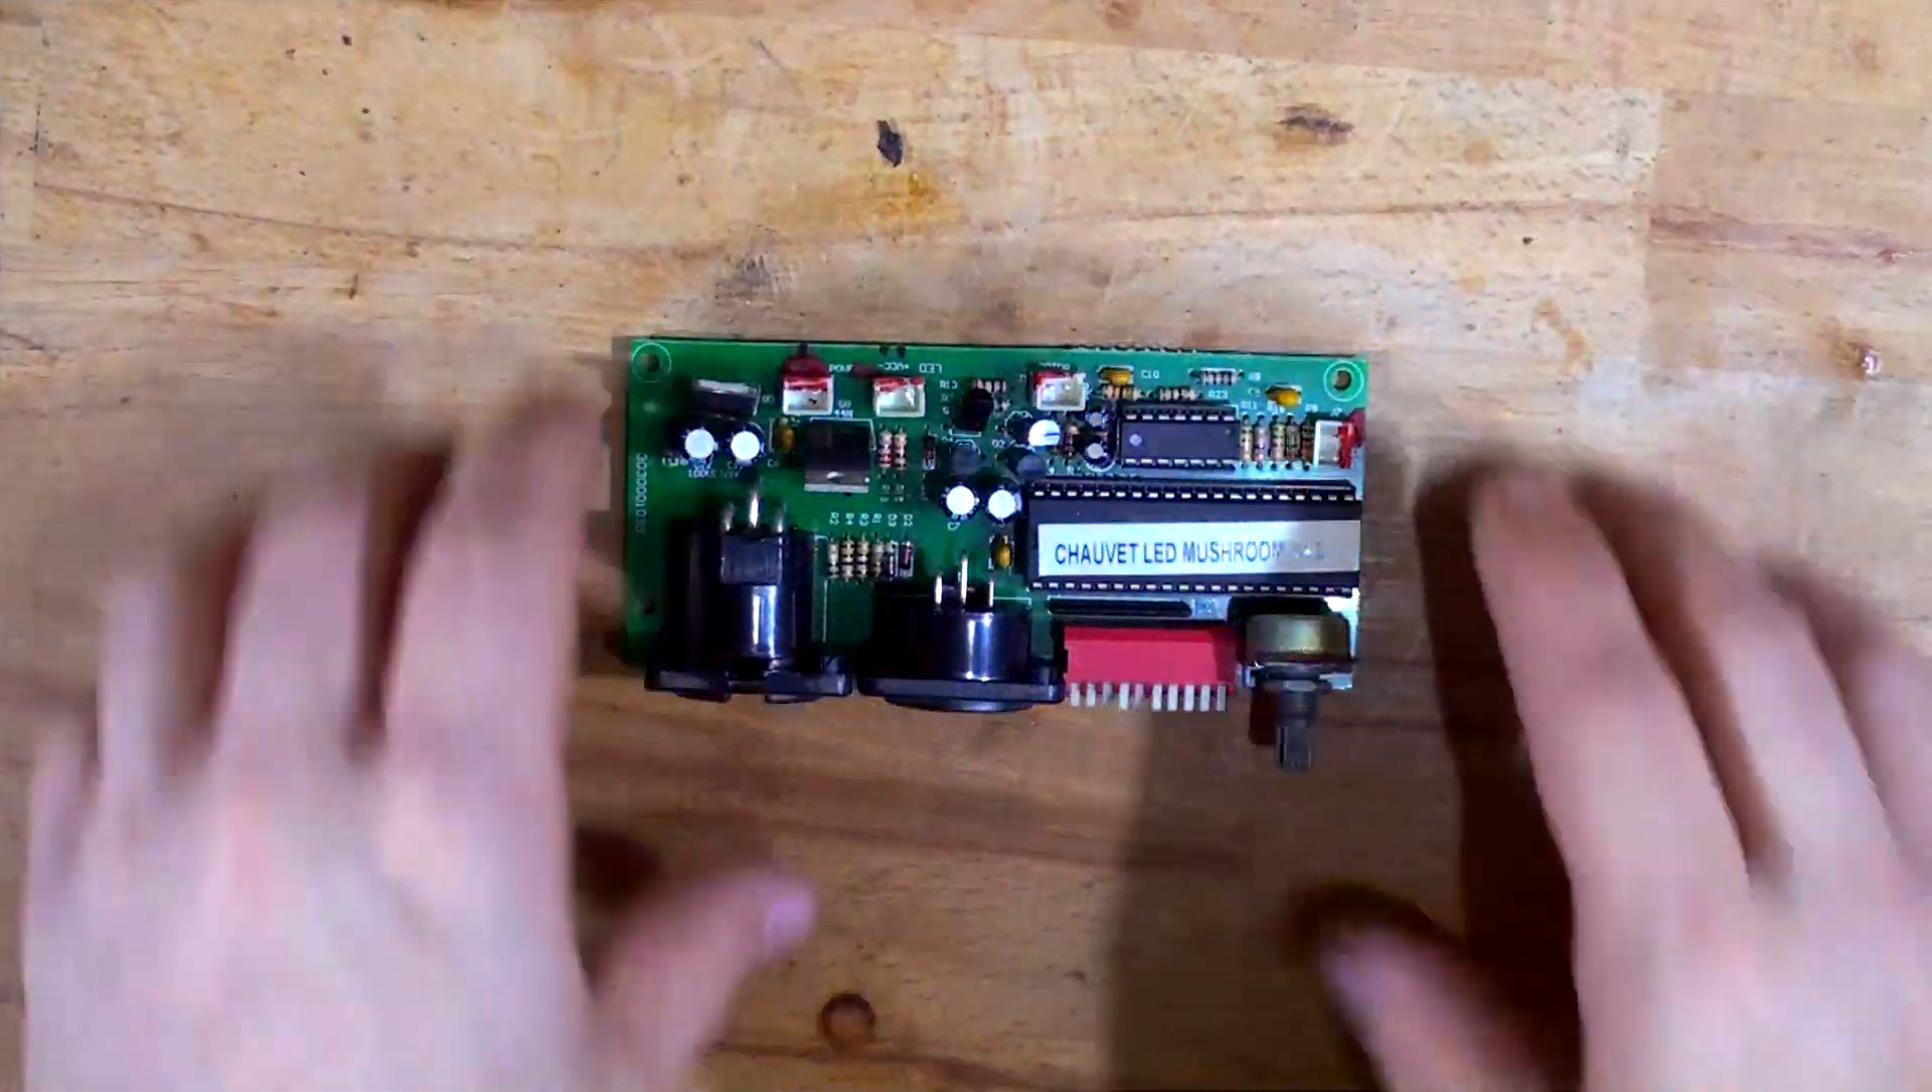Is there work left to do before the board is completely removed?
No.